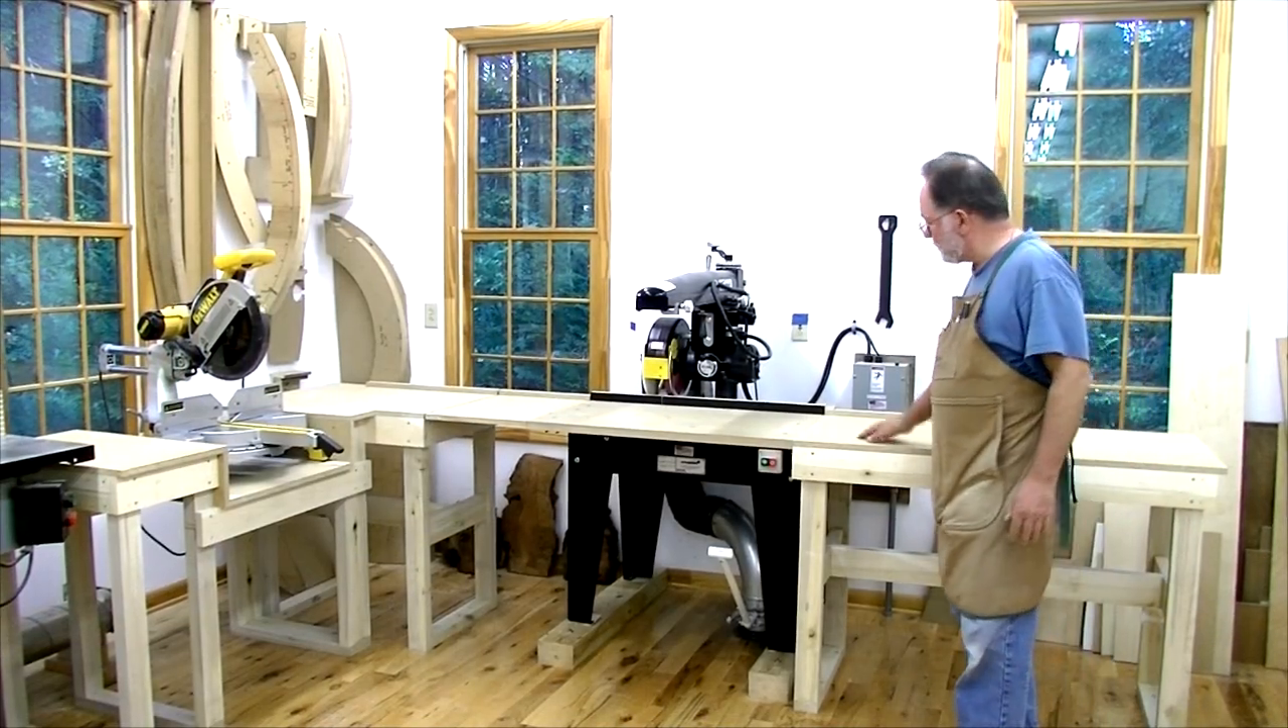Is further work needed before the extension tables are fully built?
No.